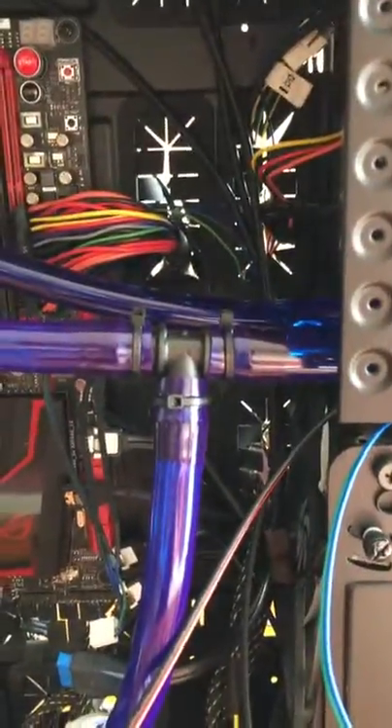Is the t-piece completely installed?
Yes.